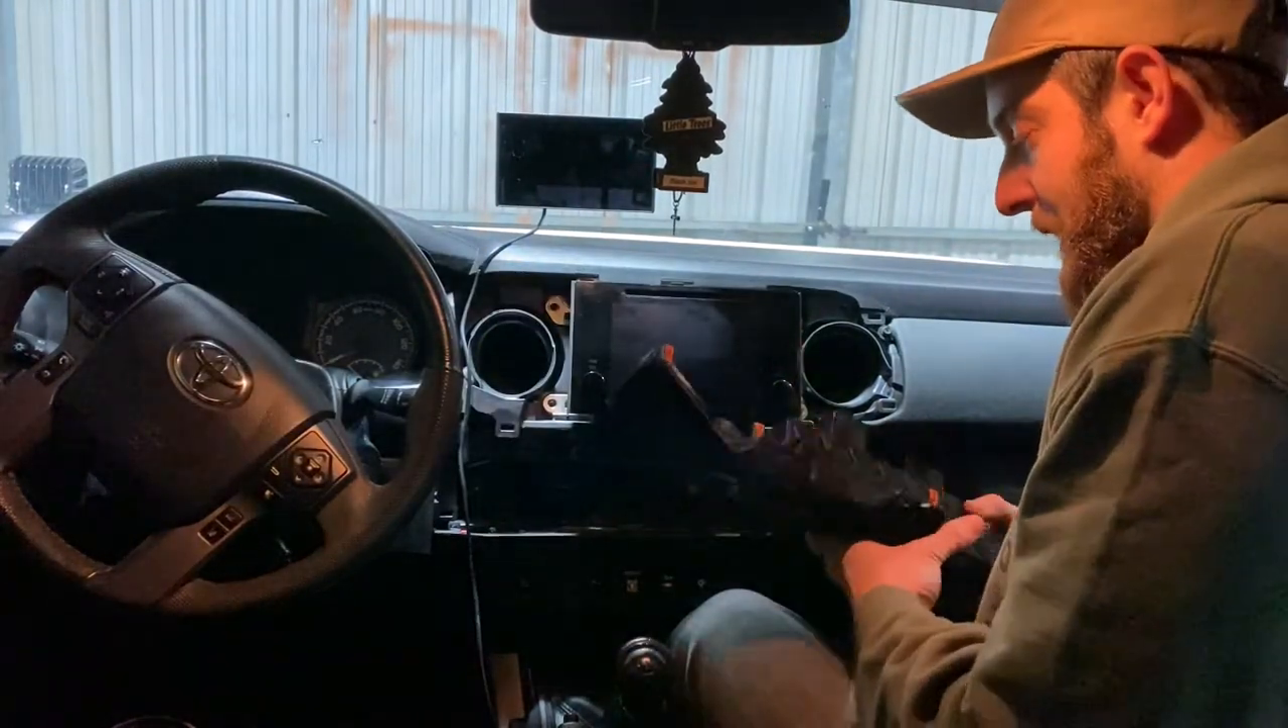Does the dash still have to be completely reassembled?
Yes.